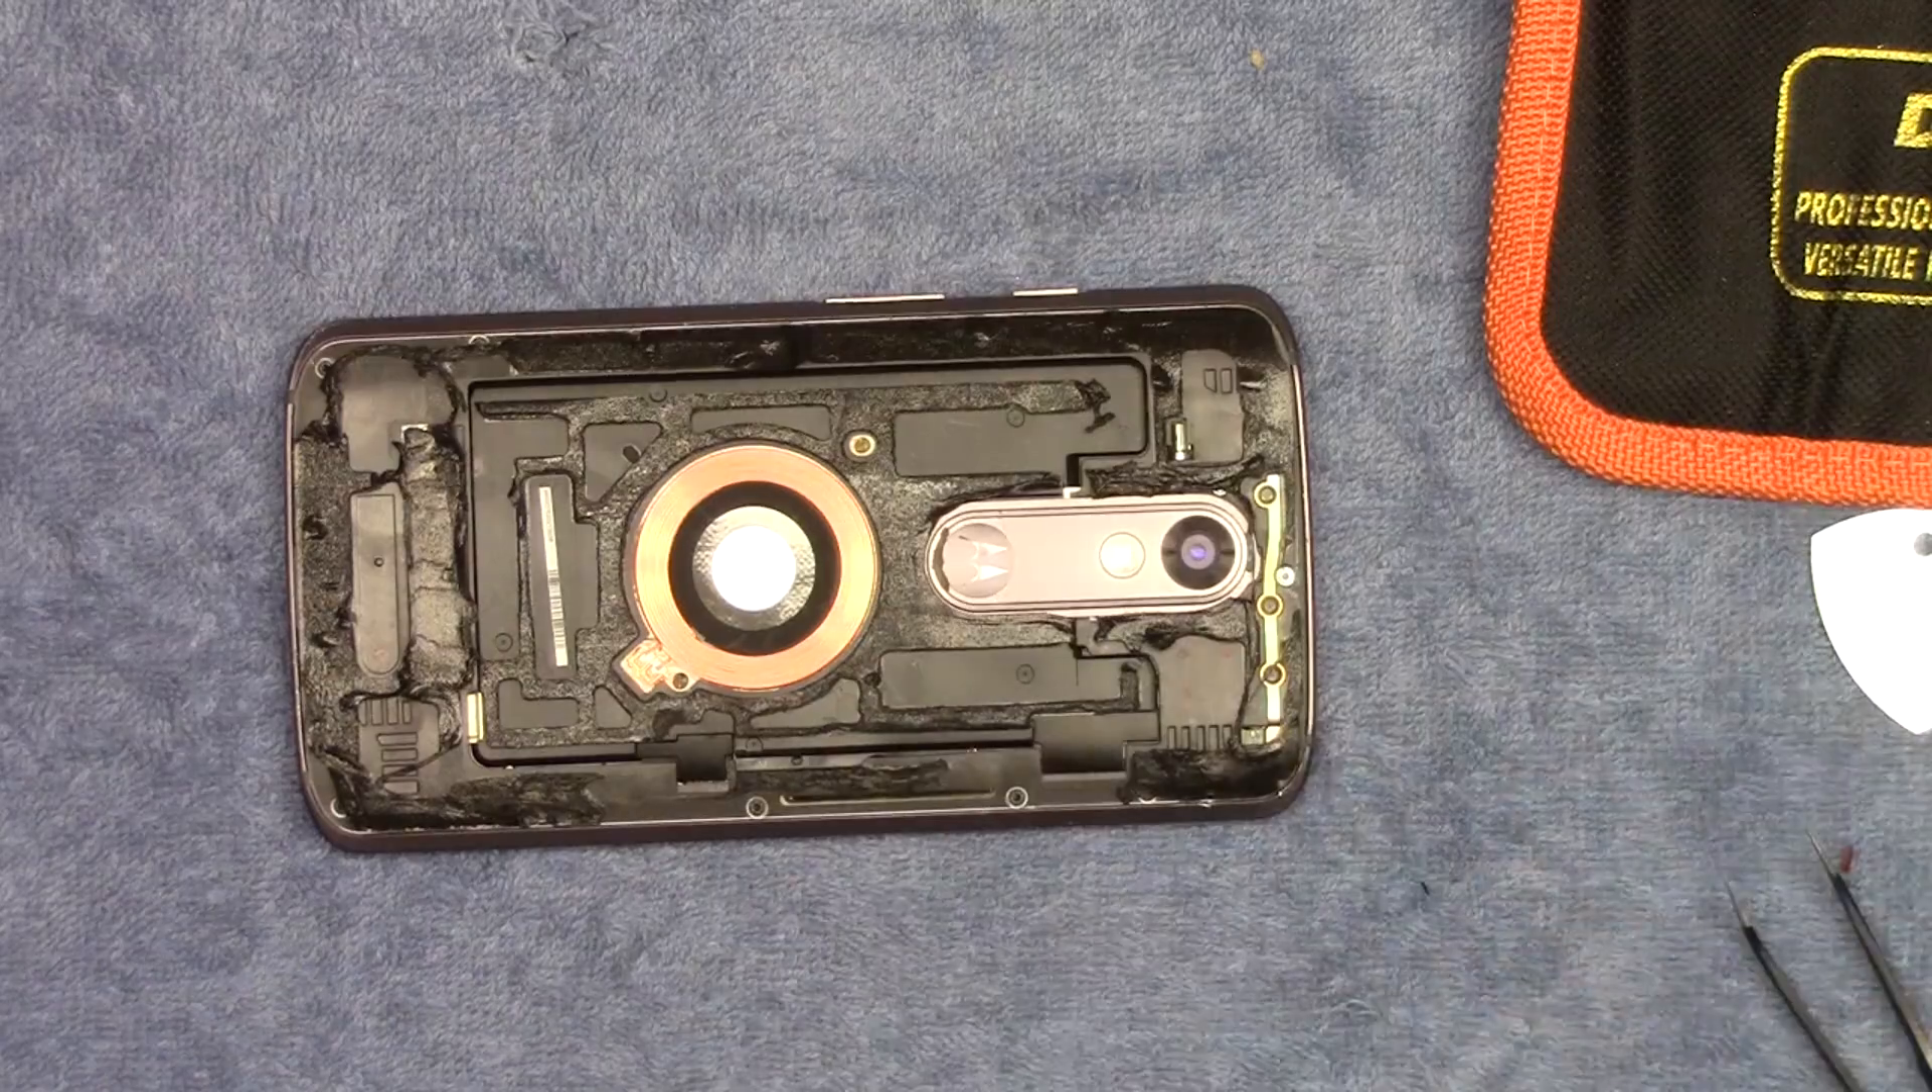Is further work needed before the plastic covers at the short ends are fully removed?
Yes.